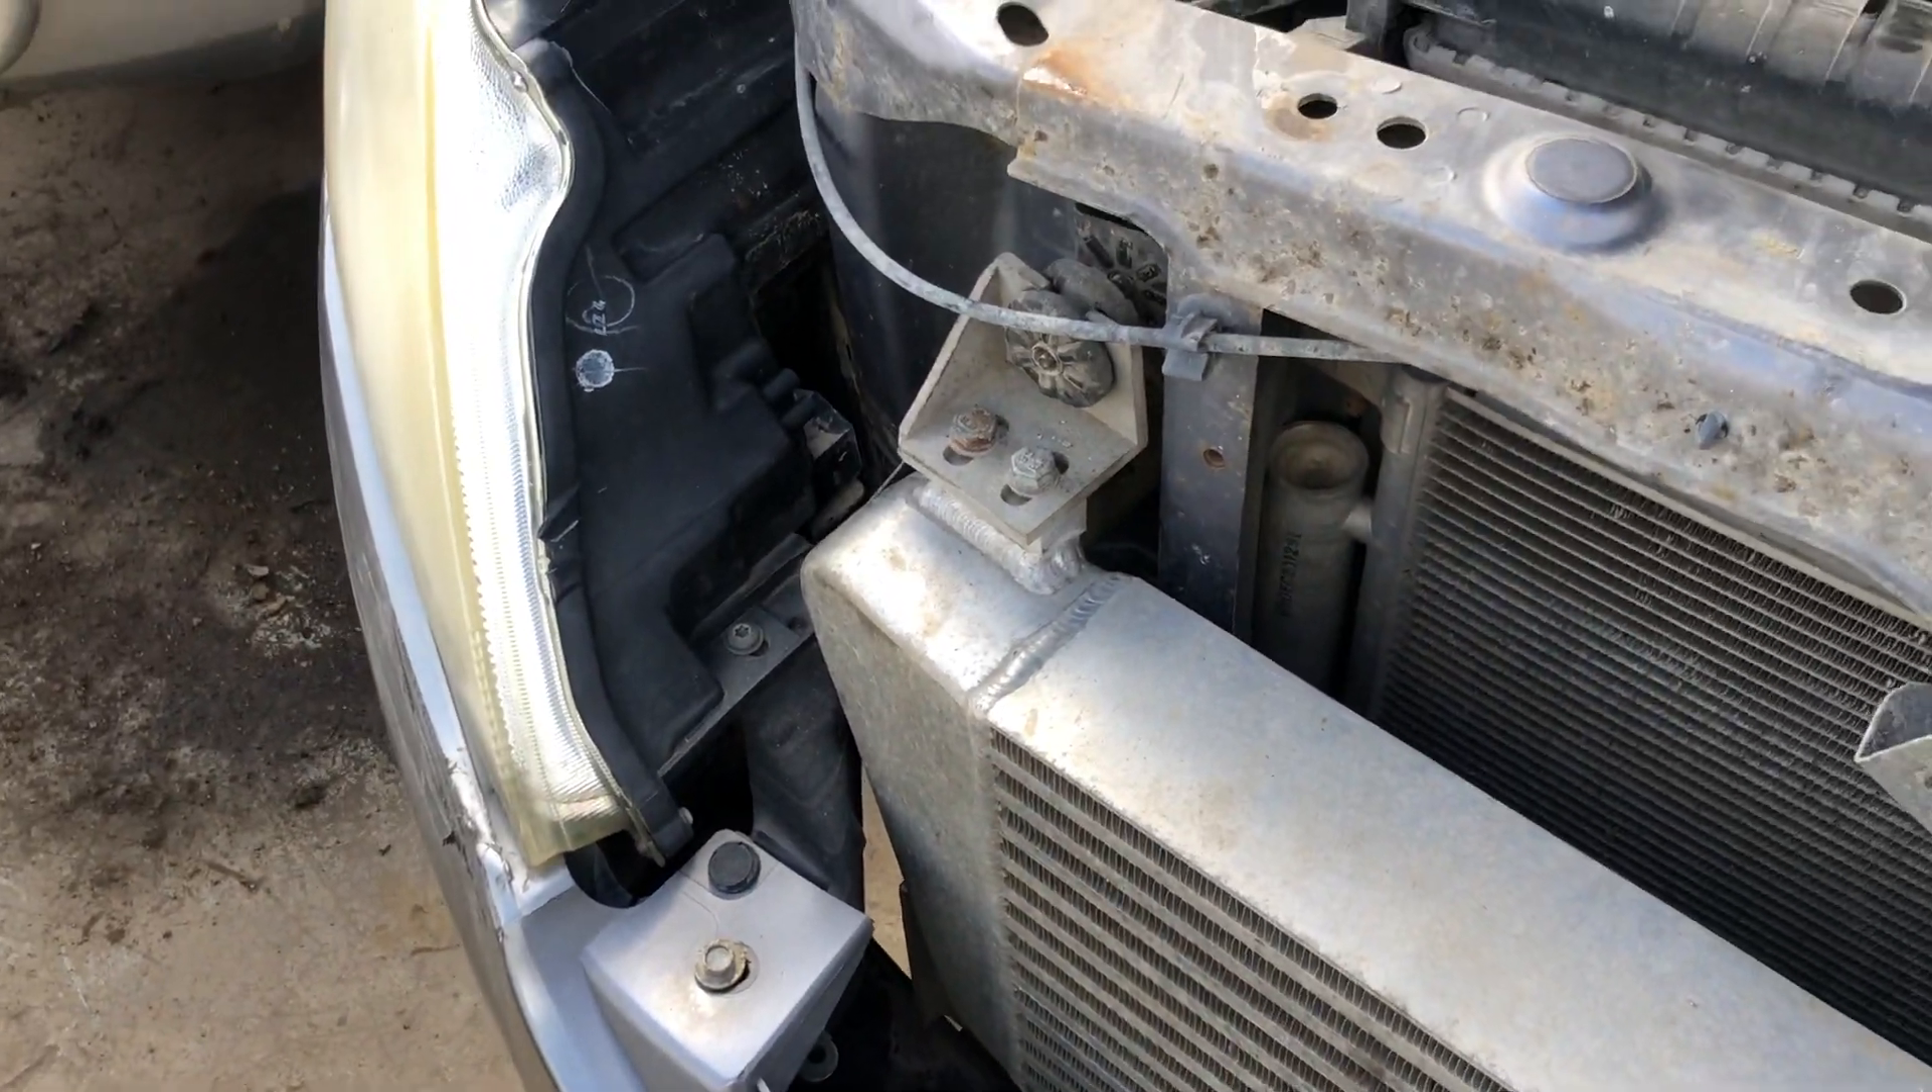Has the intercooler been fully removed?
No.